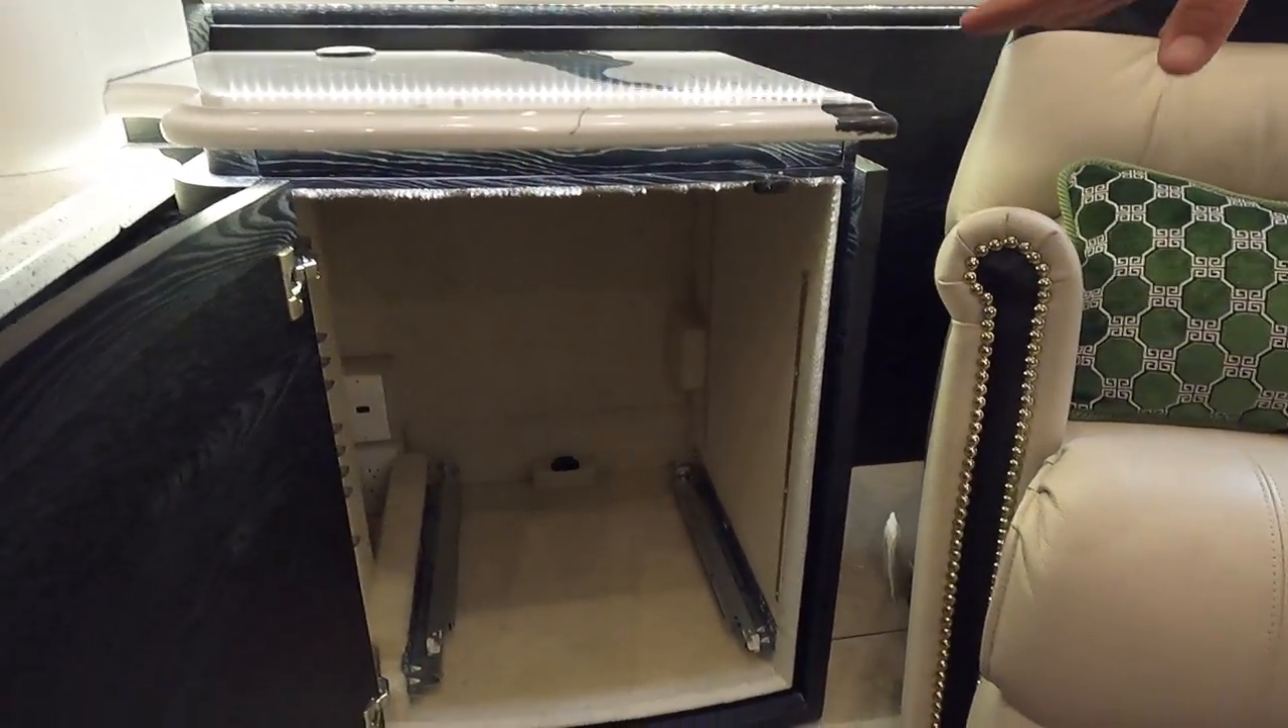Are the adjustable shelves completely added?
No.